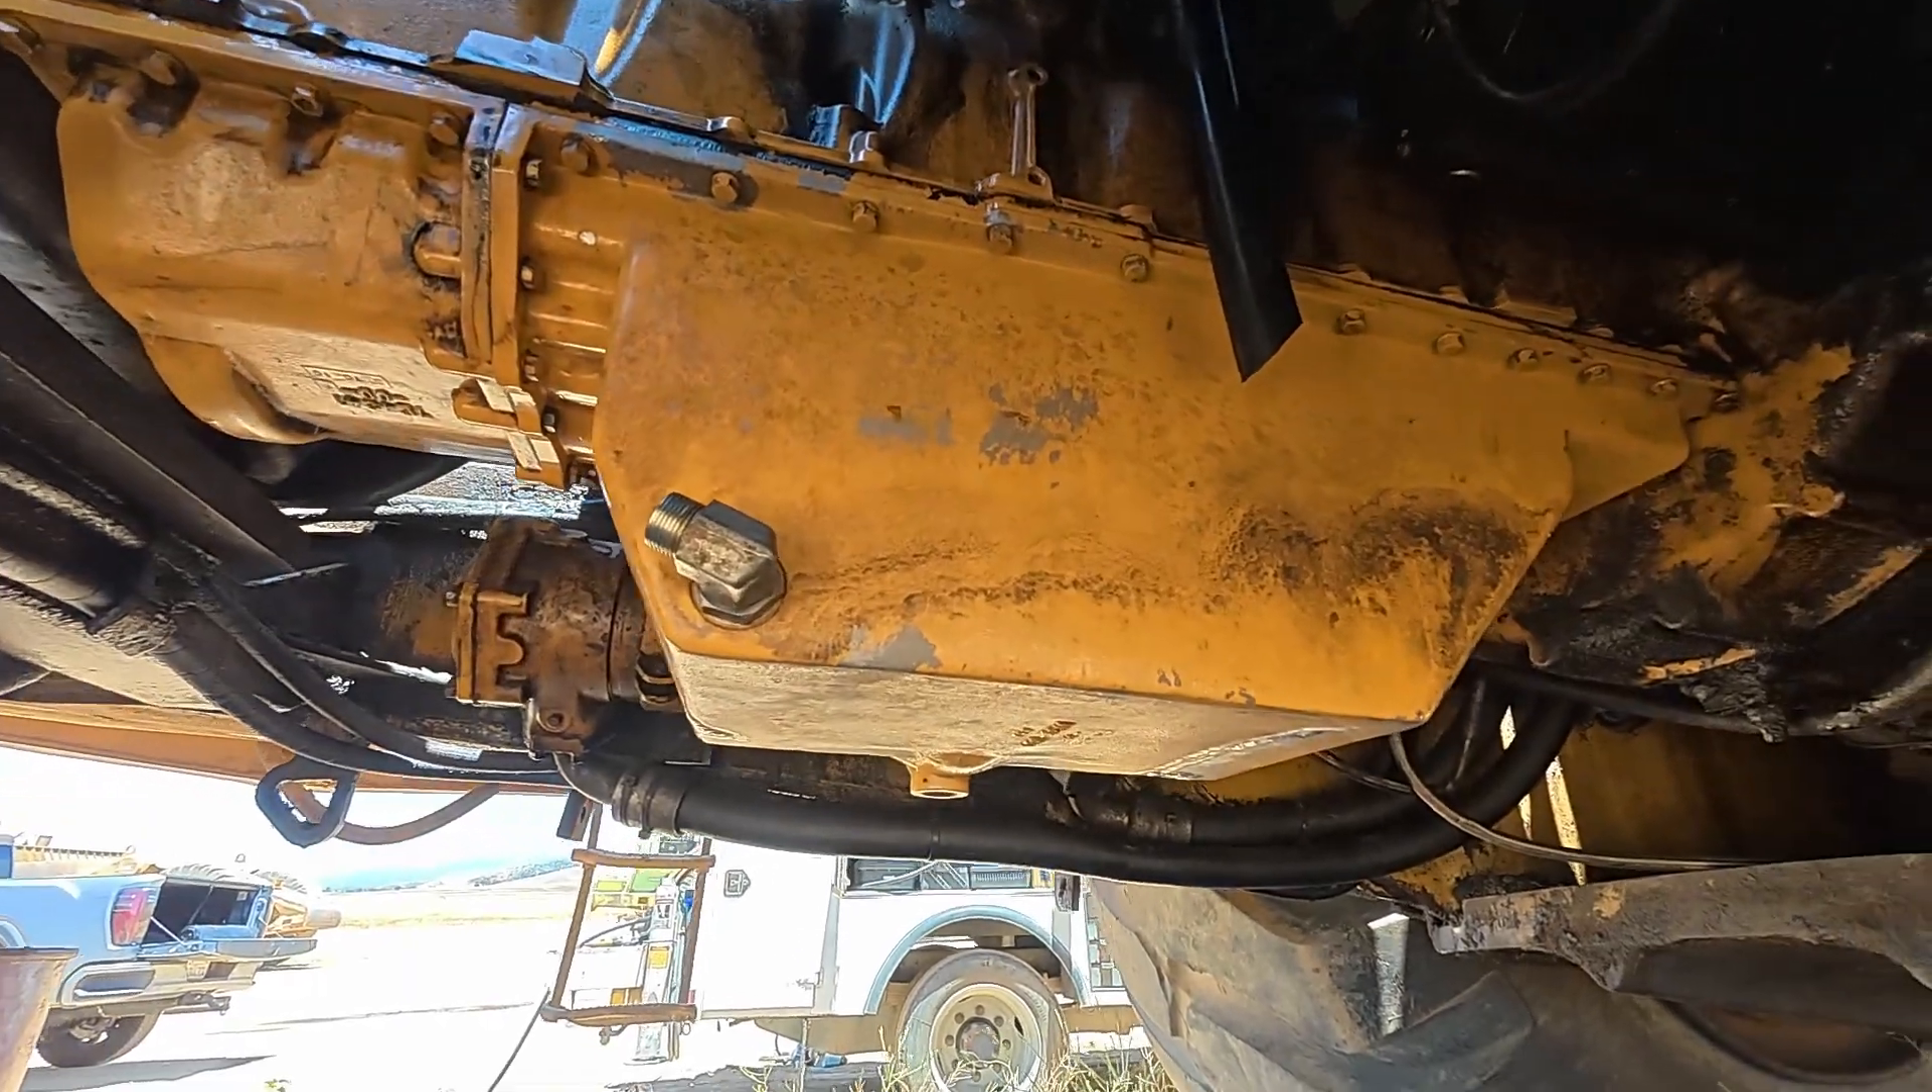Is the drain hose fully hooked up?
No.